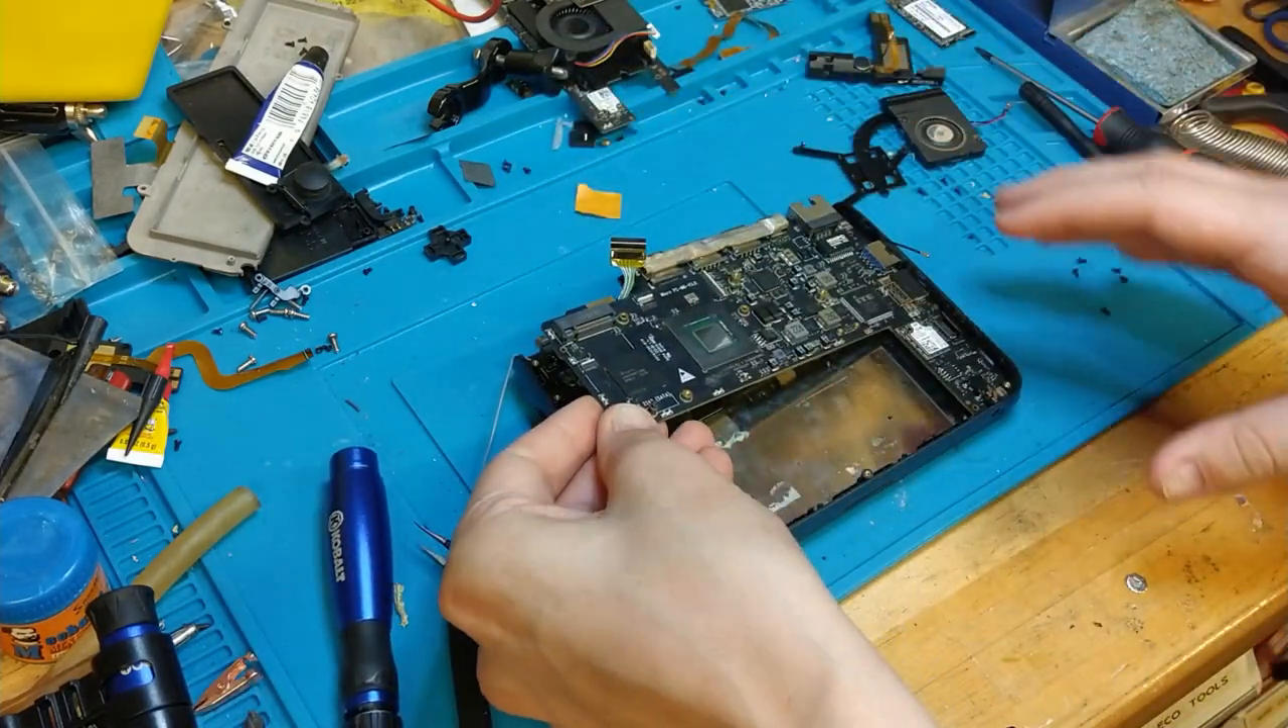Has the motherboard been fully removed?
No.